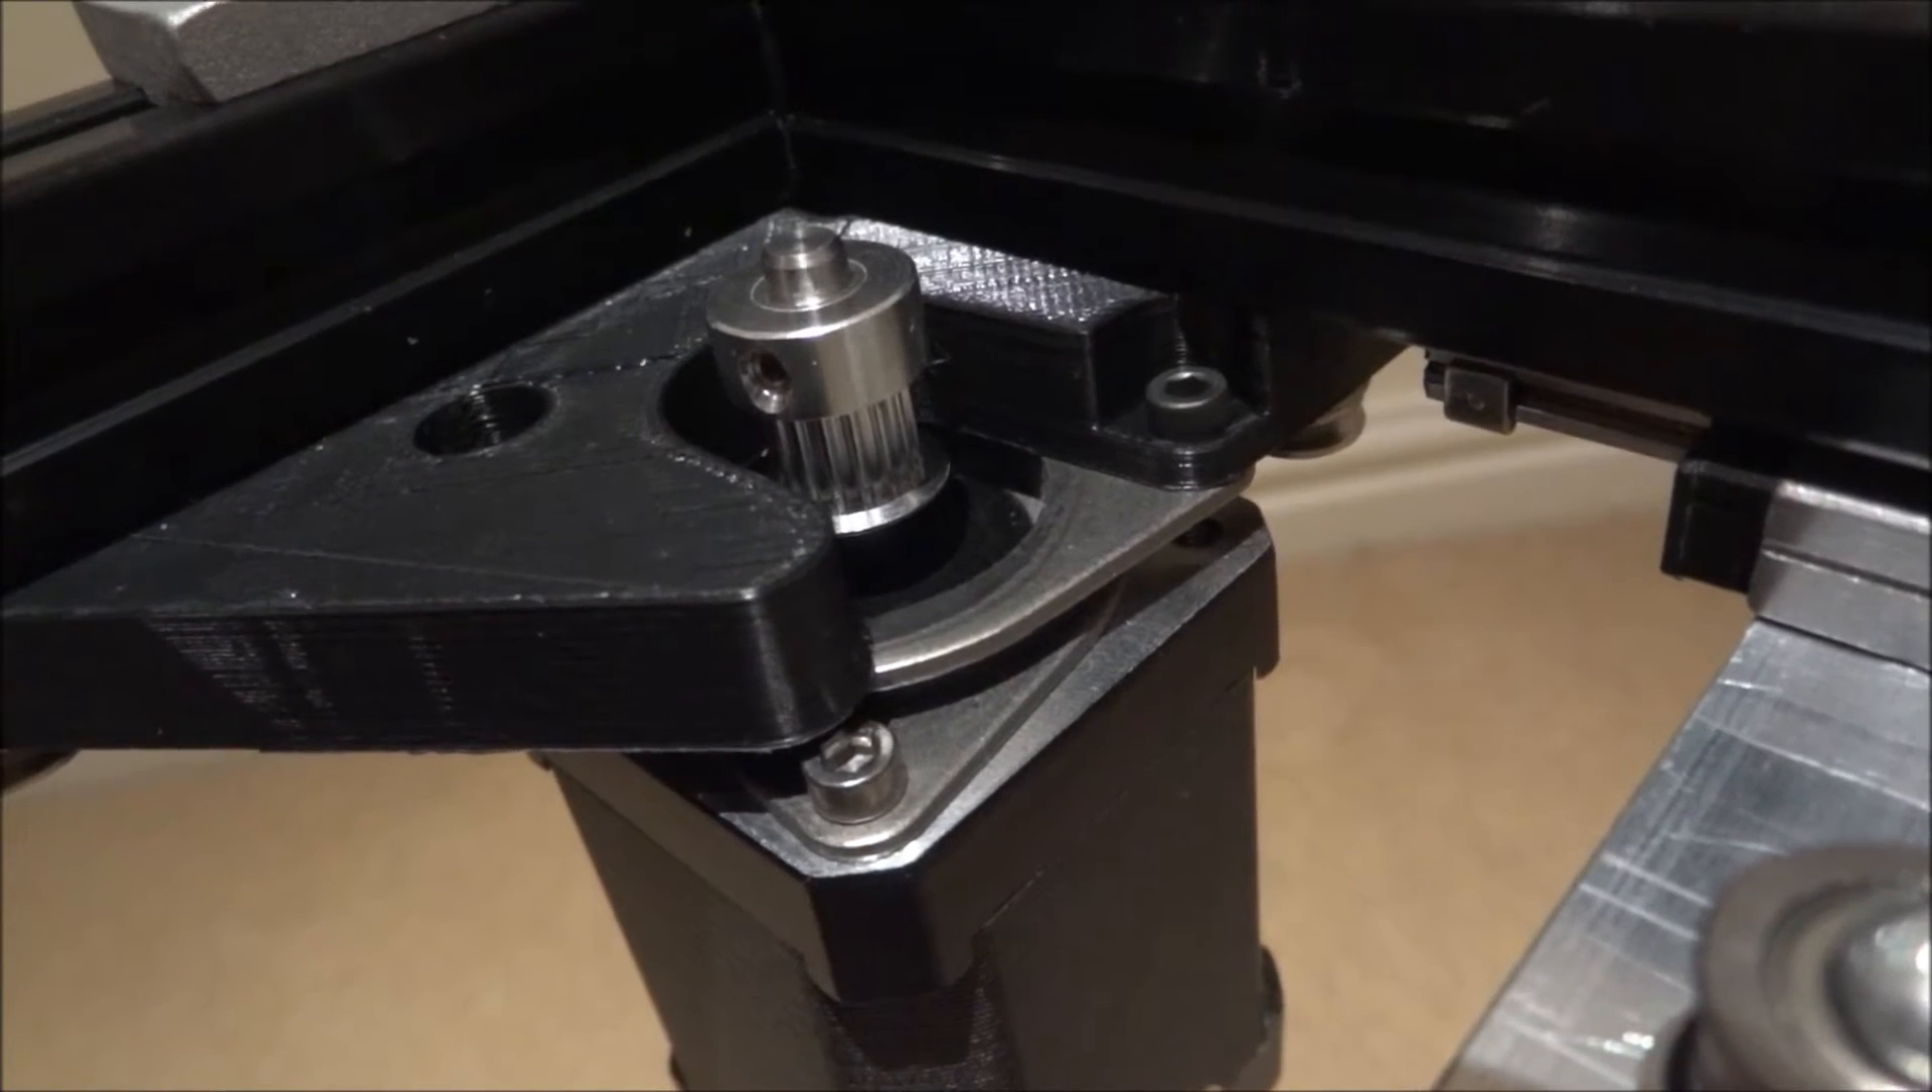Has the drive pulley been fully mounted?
Yes.